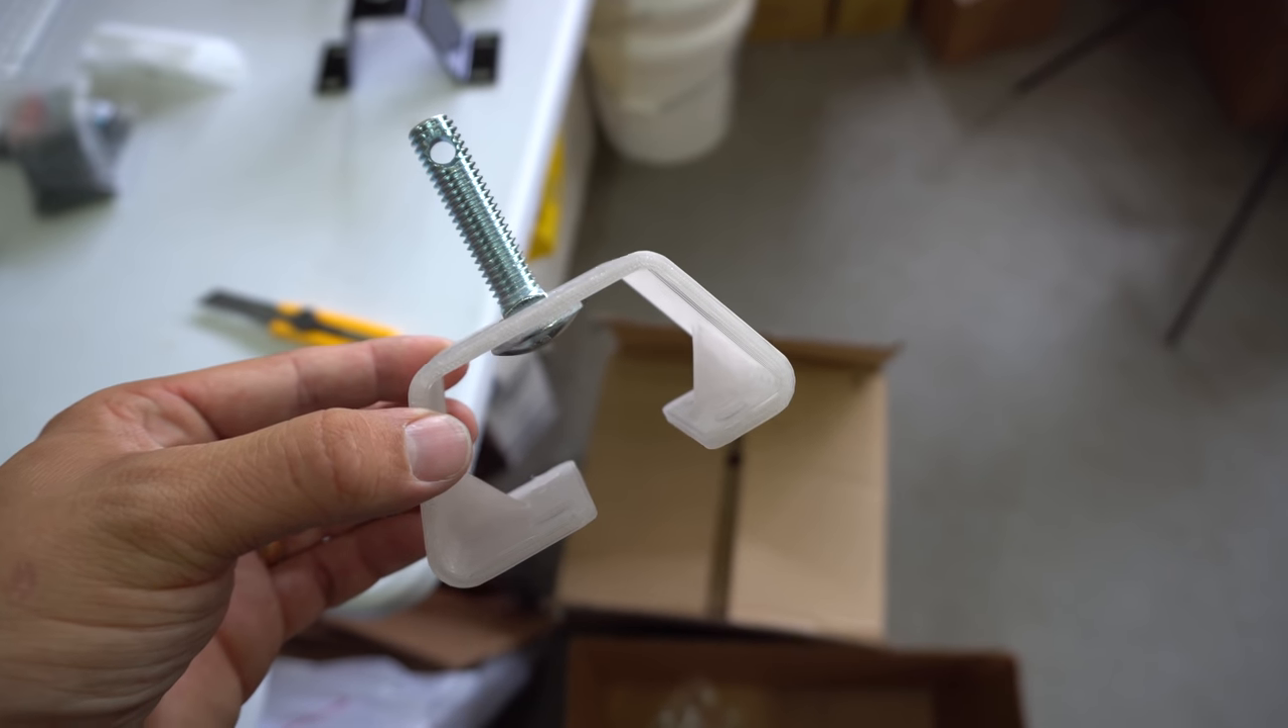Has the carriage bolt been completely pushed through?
Yes.